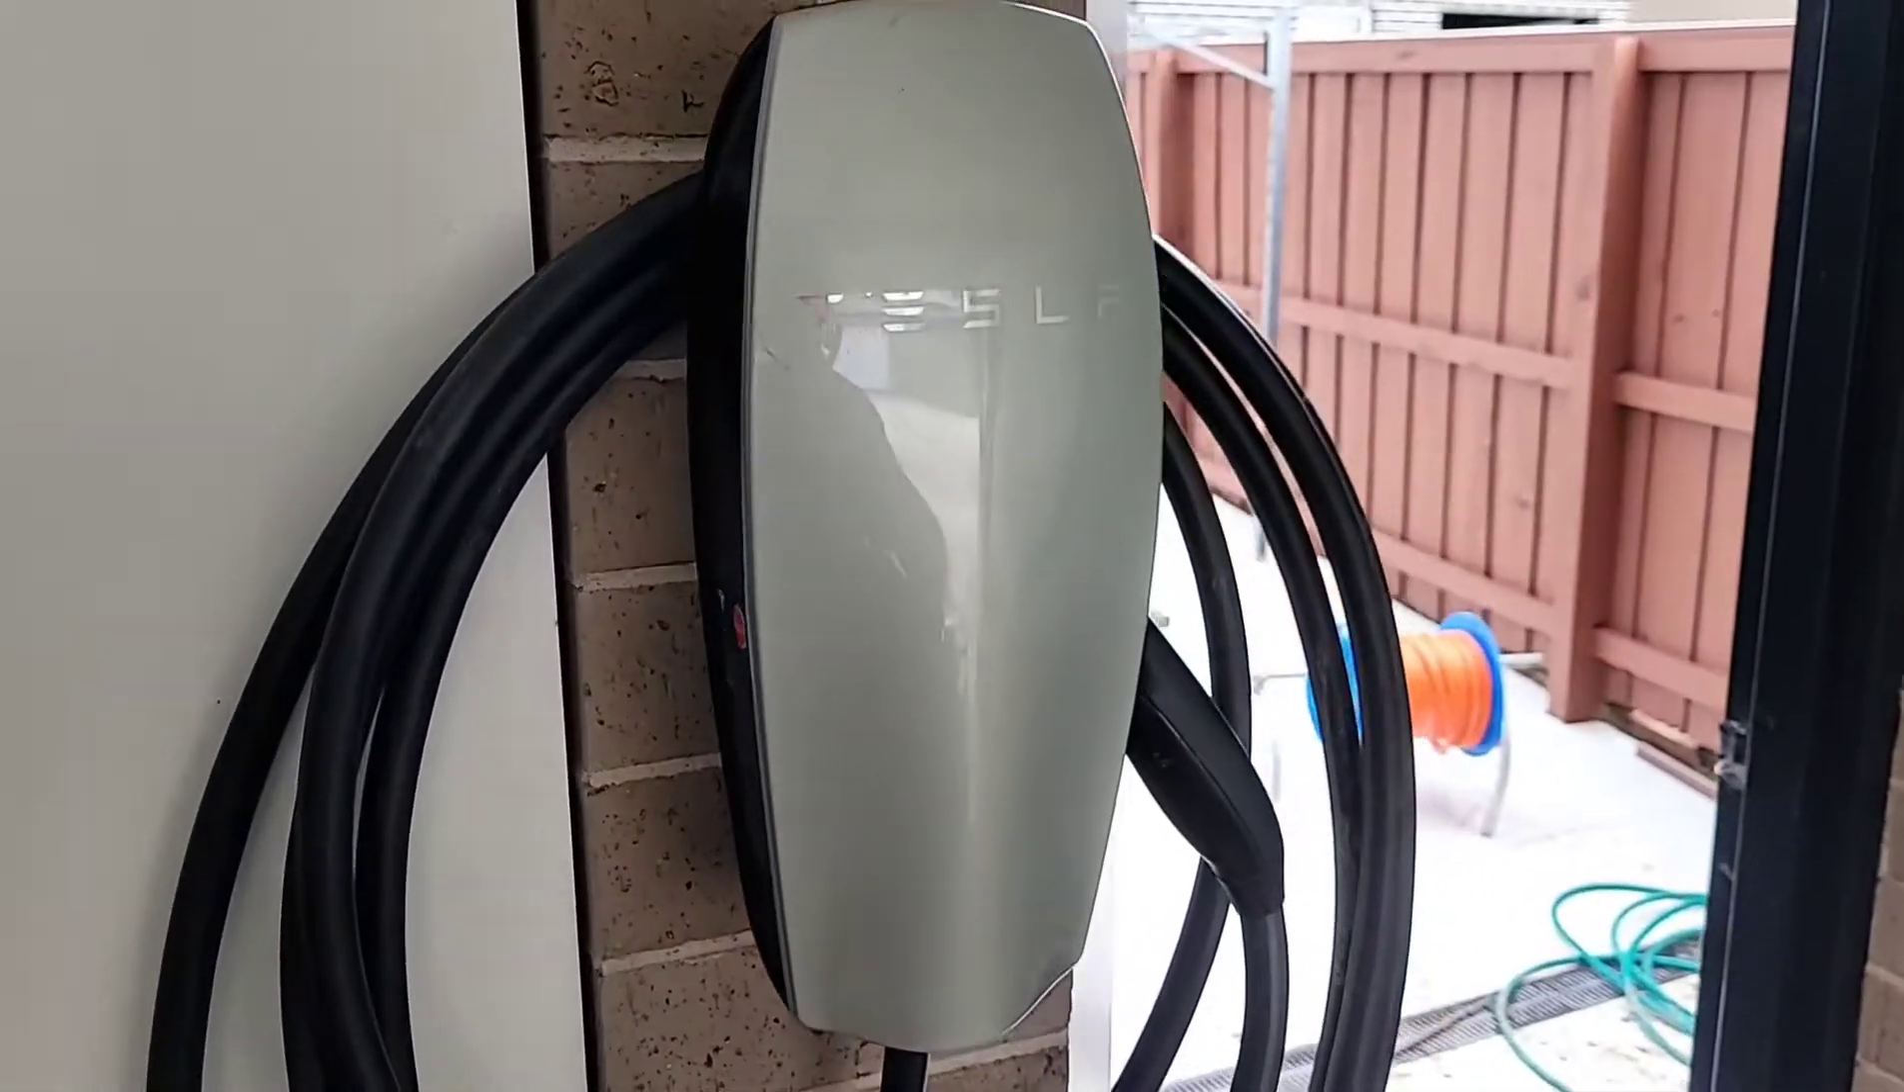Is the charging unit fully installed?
Yes.